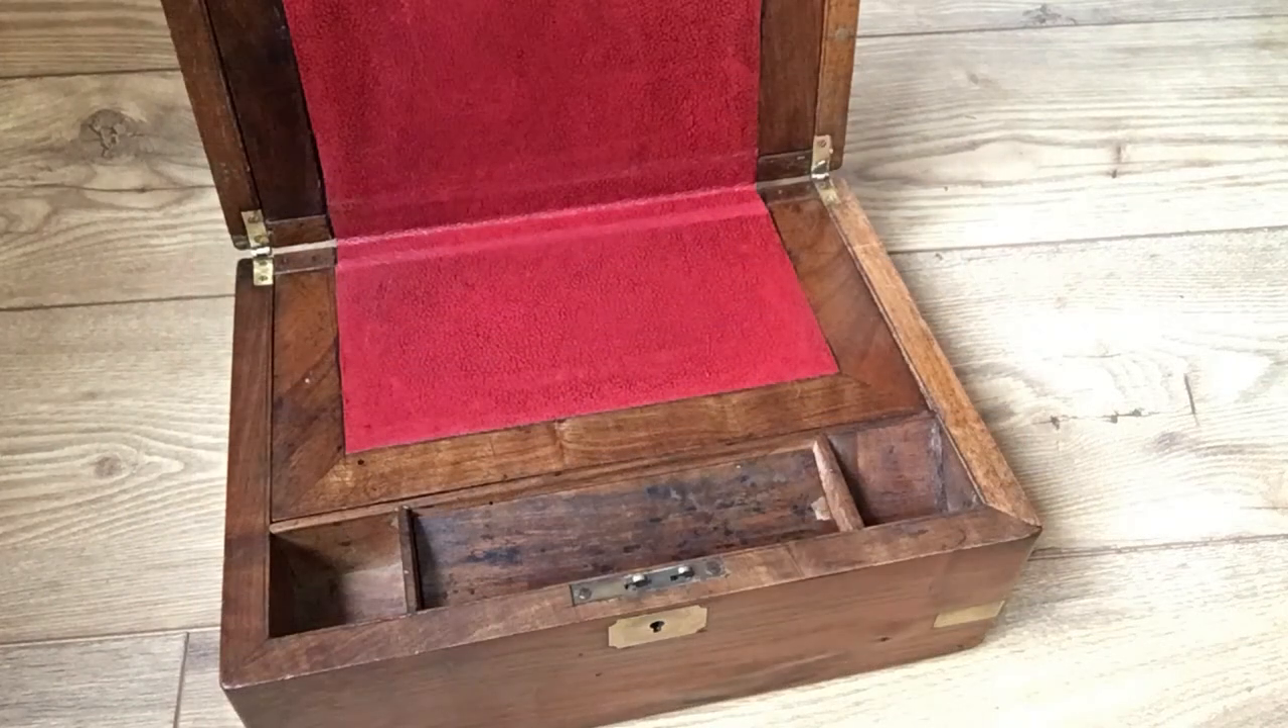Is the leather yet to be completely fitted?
No.